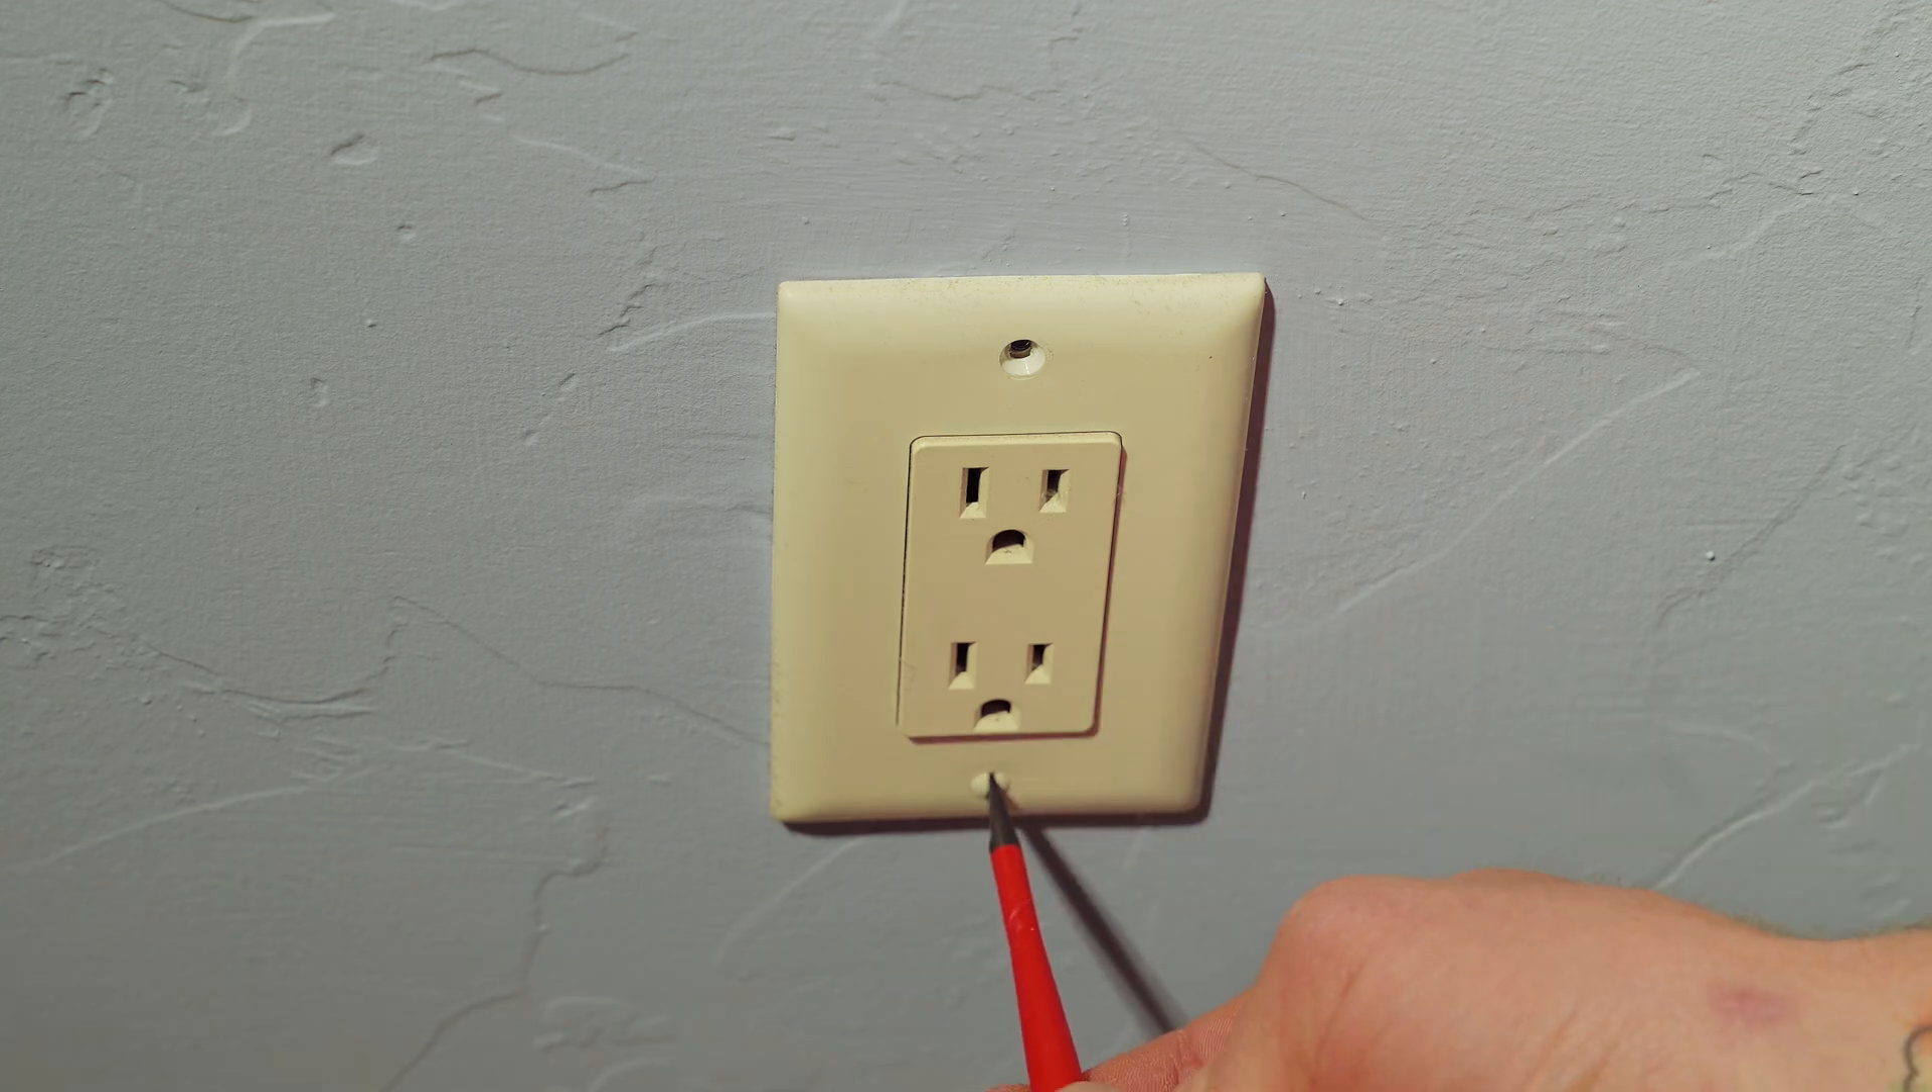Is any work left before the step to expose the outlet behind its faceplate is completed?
Yes.